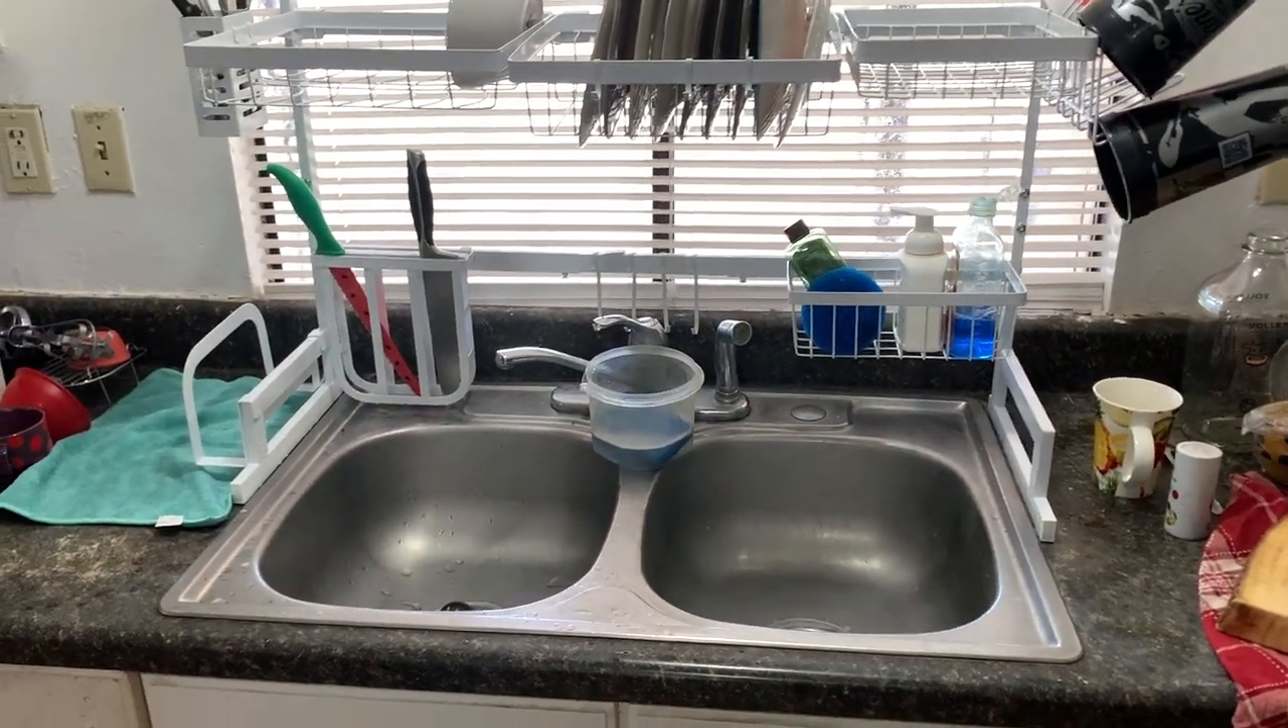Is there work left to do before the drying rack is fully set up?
No.